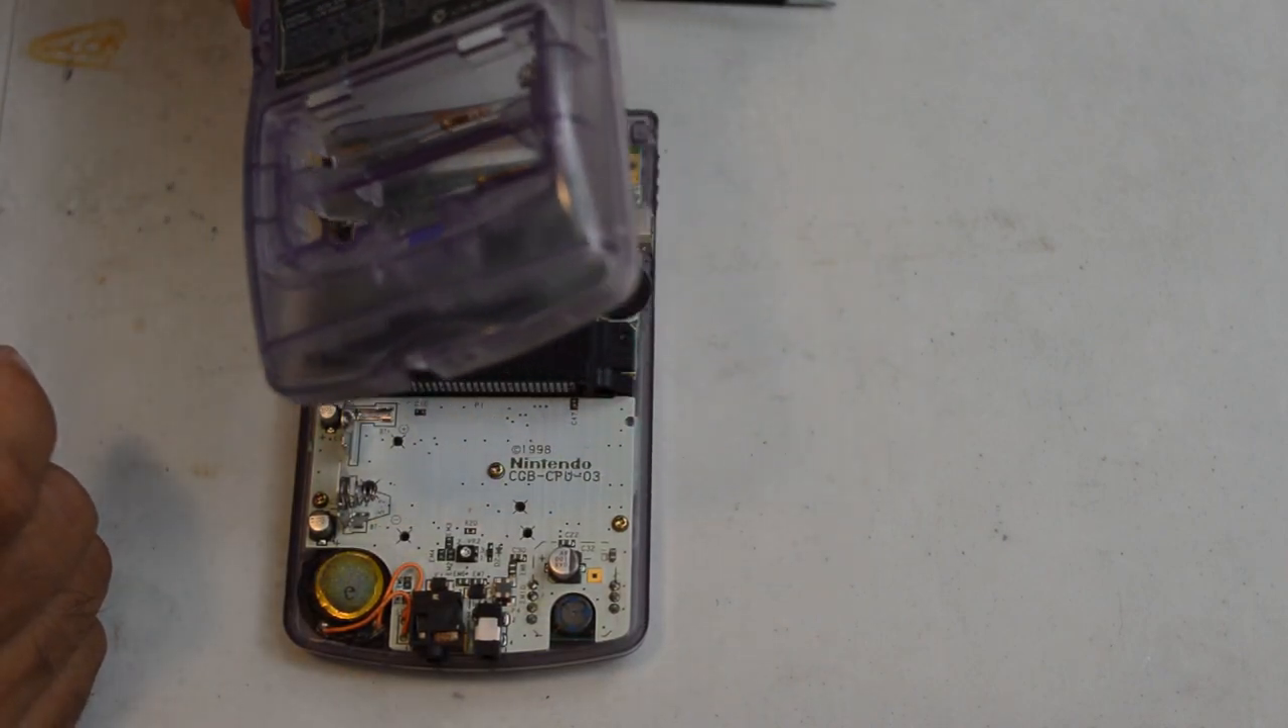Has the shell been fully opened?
Yes.